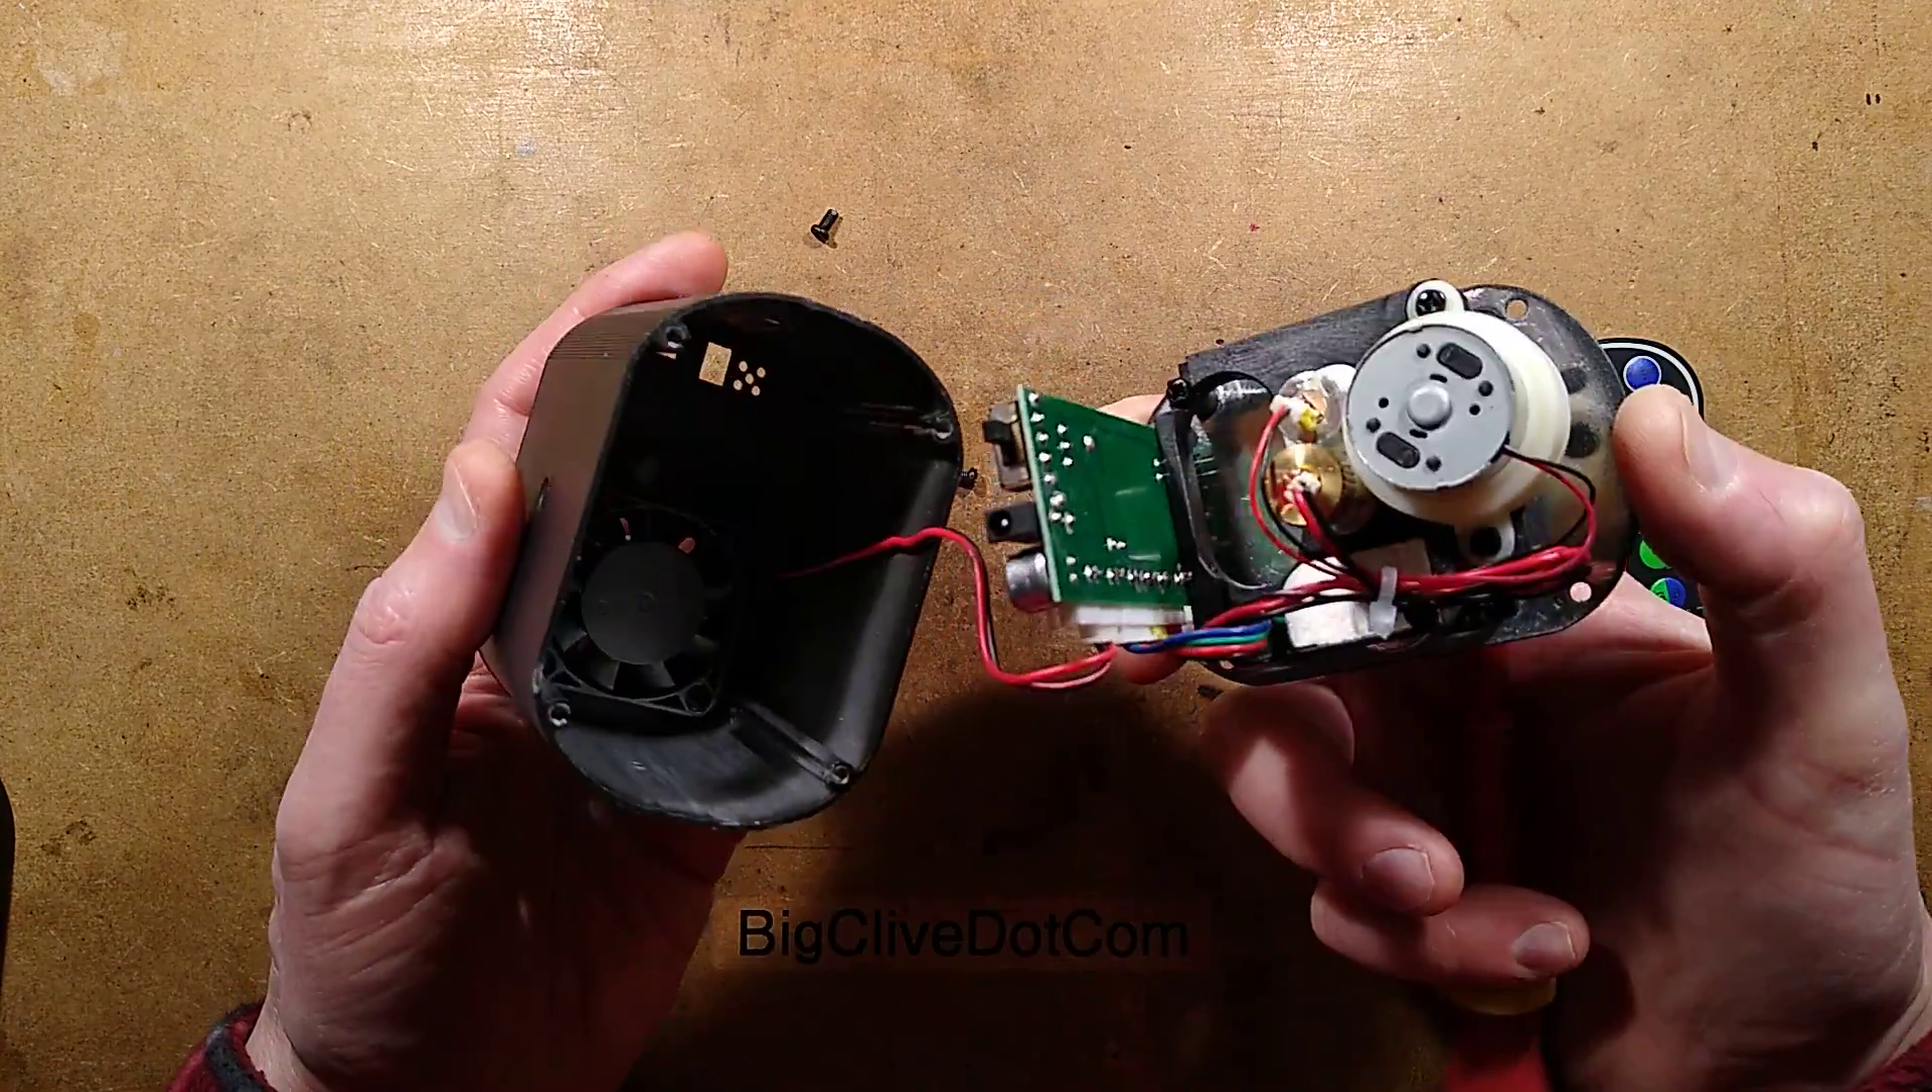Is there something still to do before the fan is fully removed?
Yes.